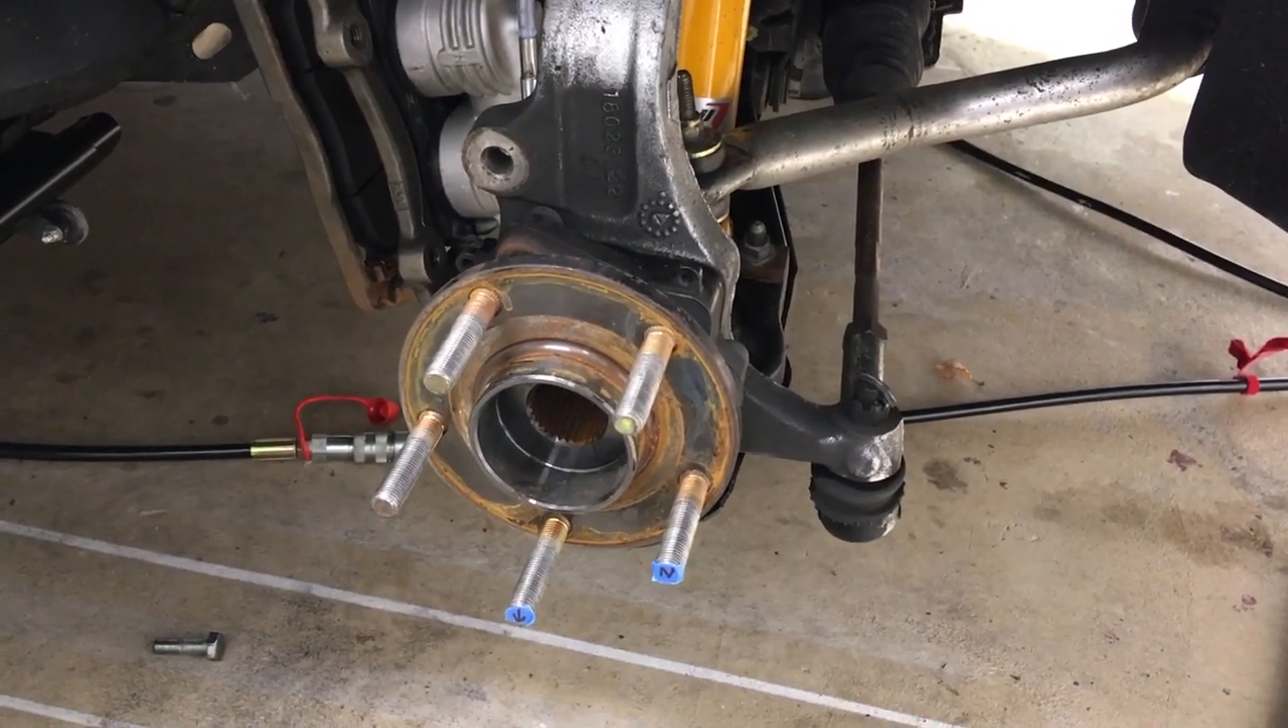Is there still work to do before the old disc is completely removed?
No.